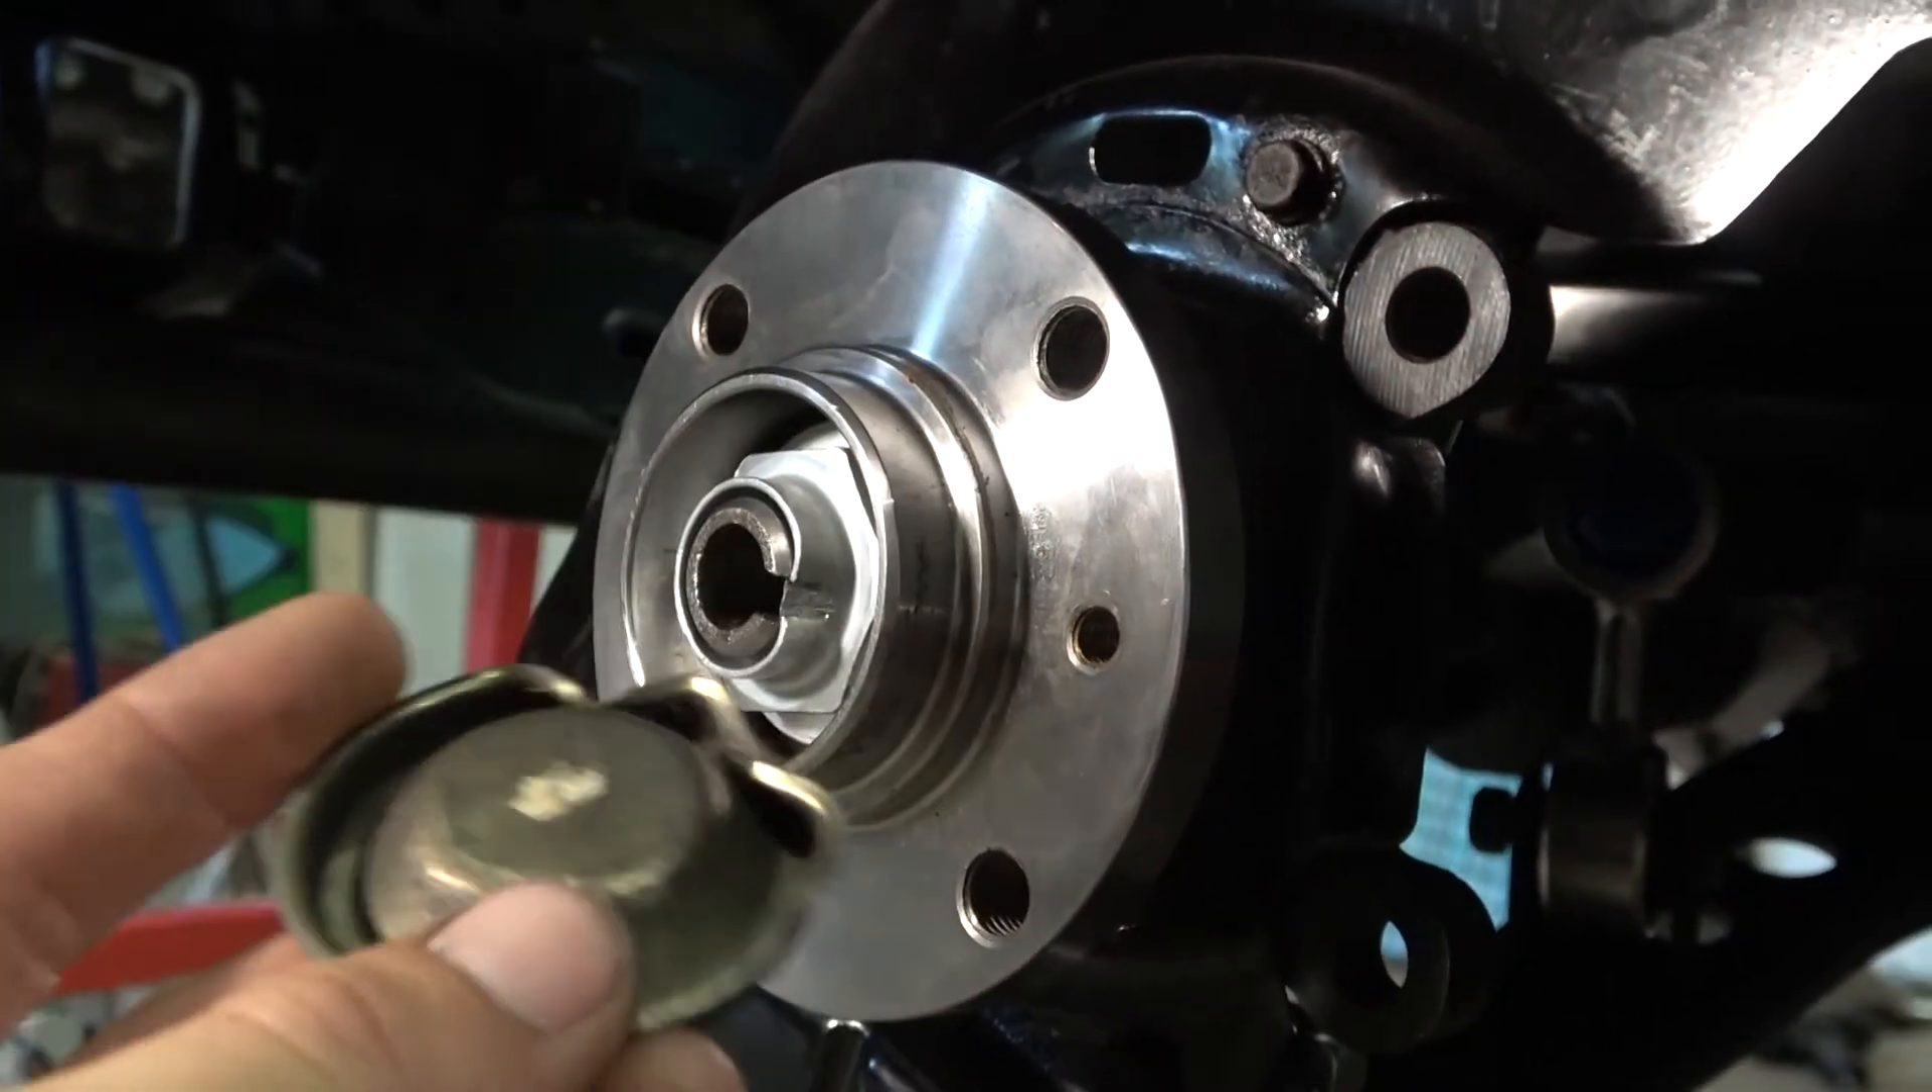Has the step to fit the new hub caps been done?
No.